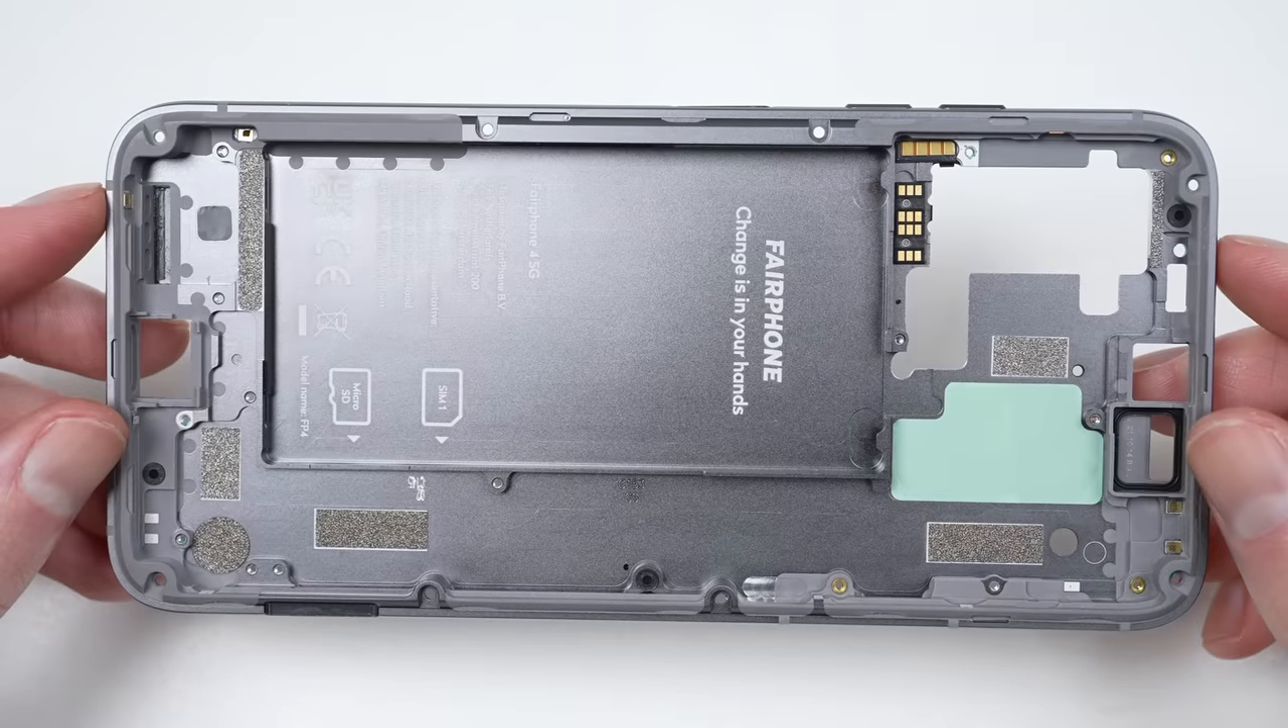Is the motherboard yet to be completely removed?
No.